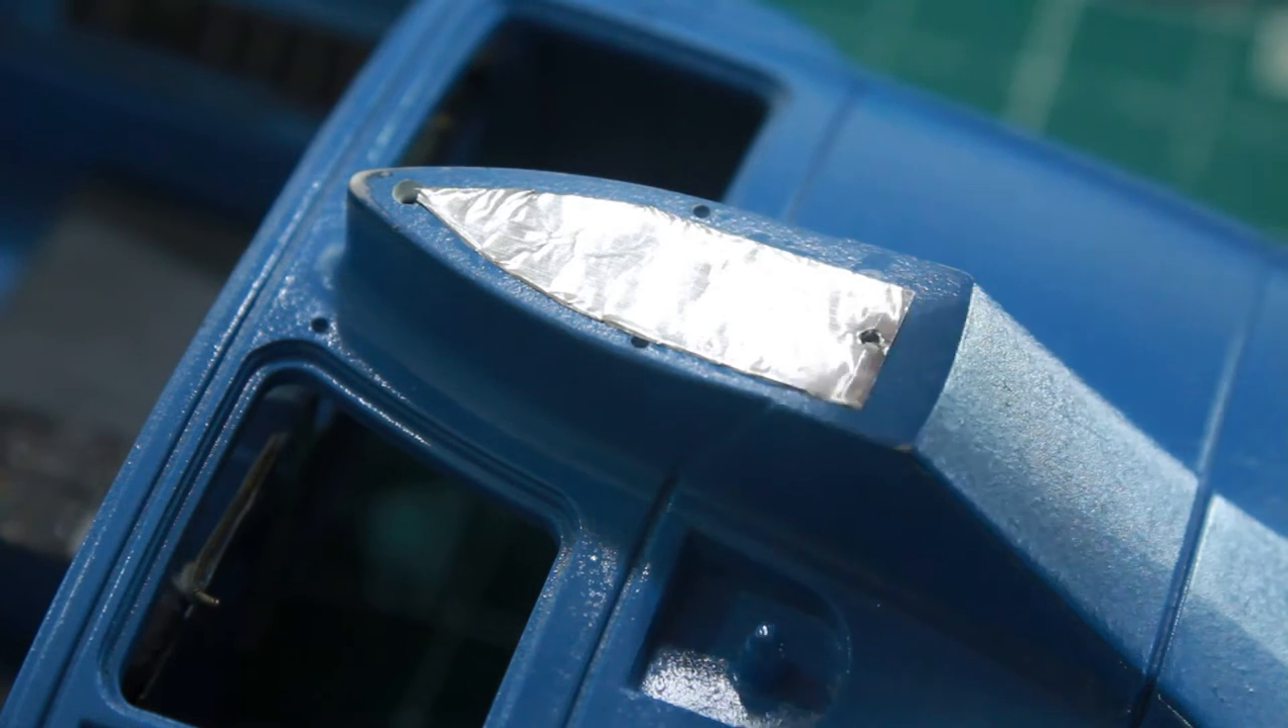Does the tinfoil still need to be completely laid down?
No.